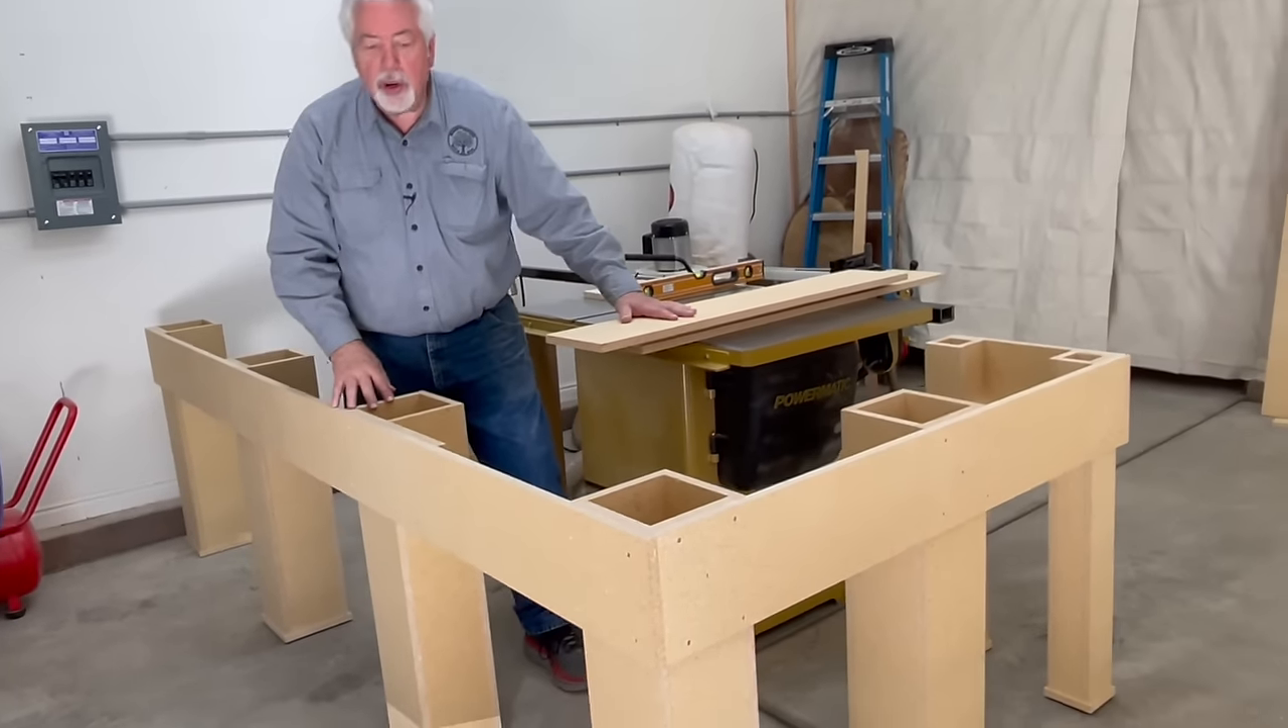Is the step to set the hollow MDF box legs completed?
Yes.